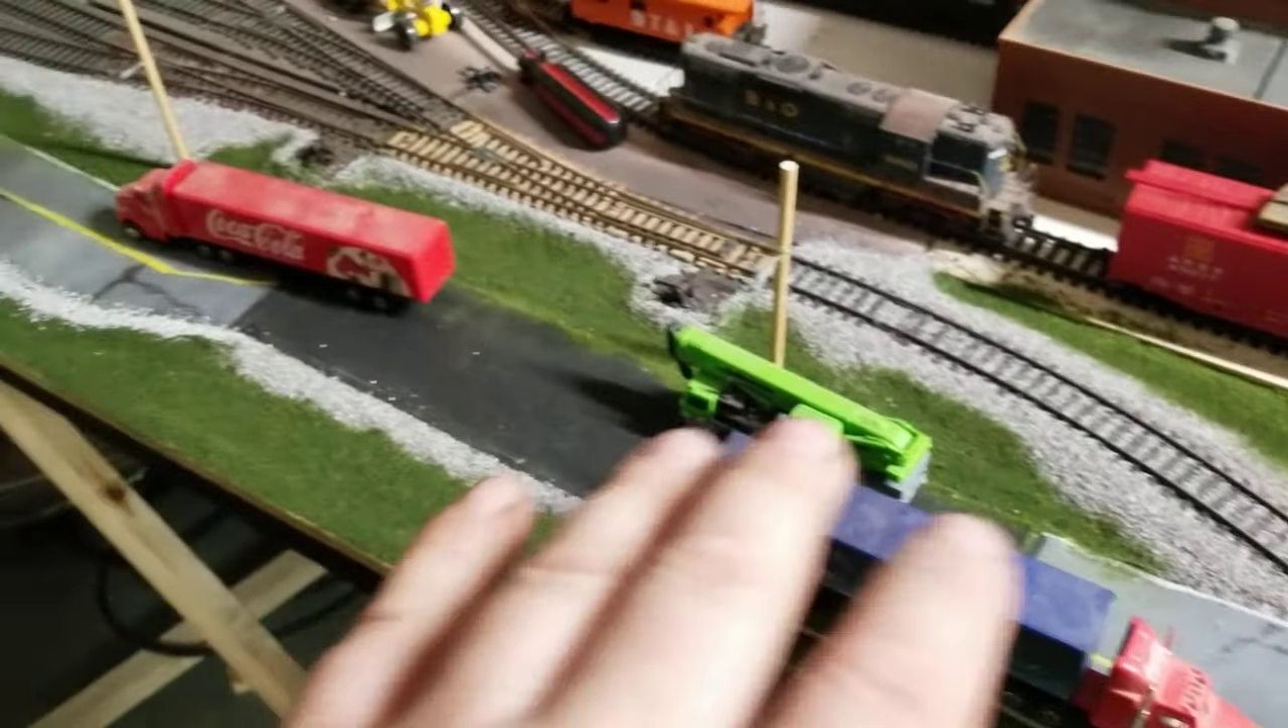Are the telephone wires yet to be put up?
Yes.